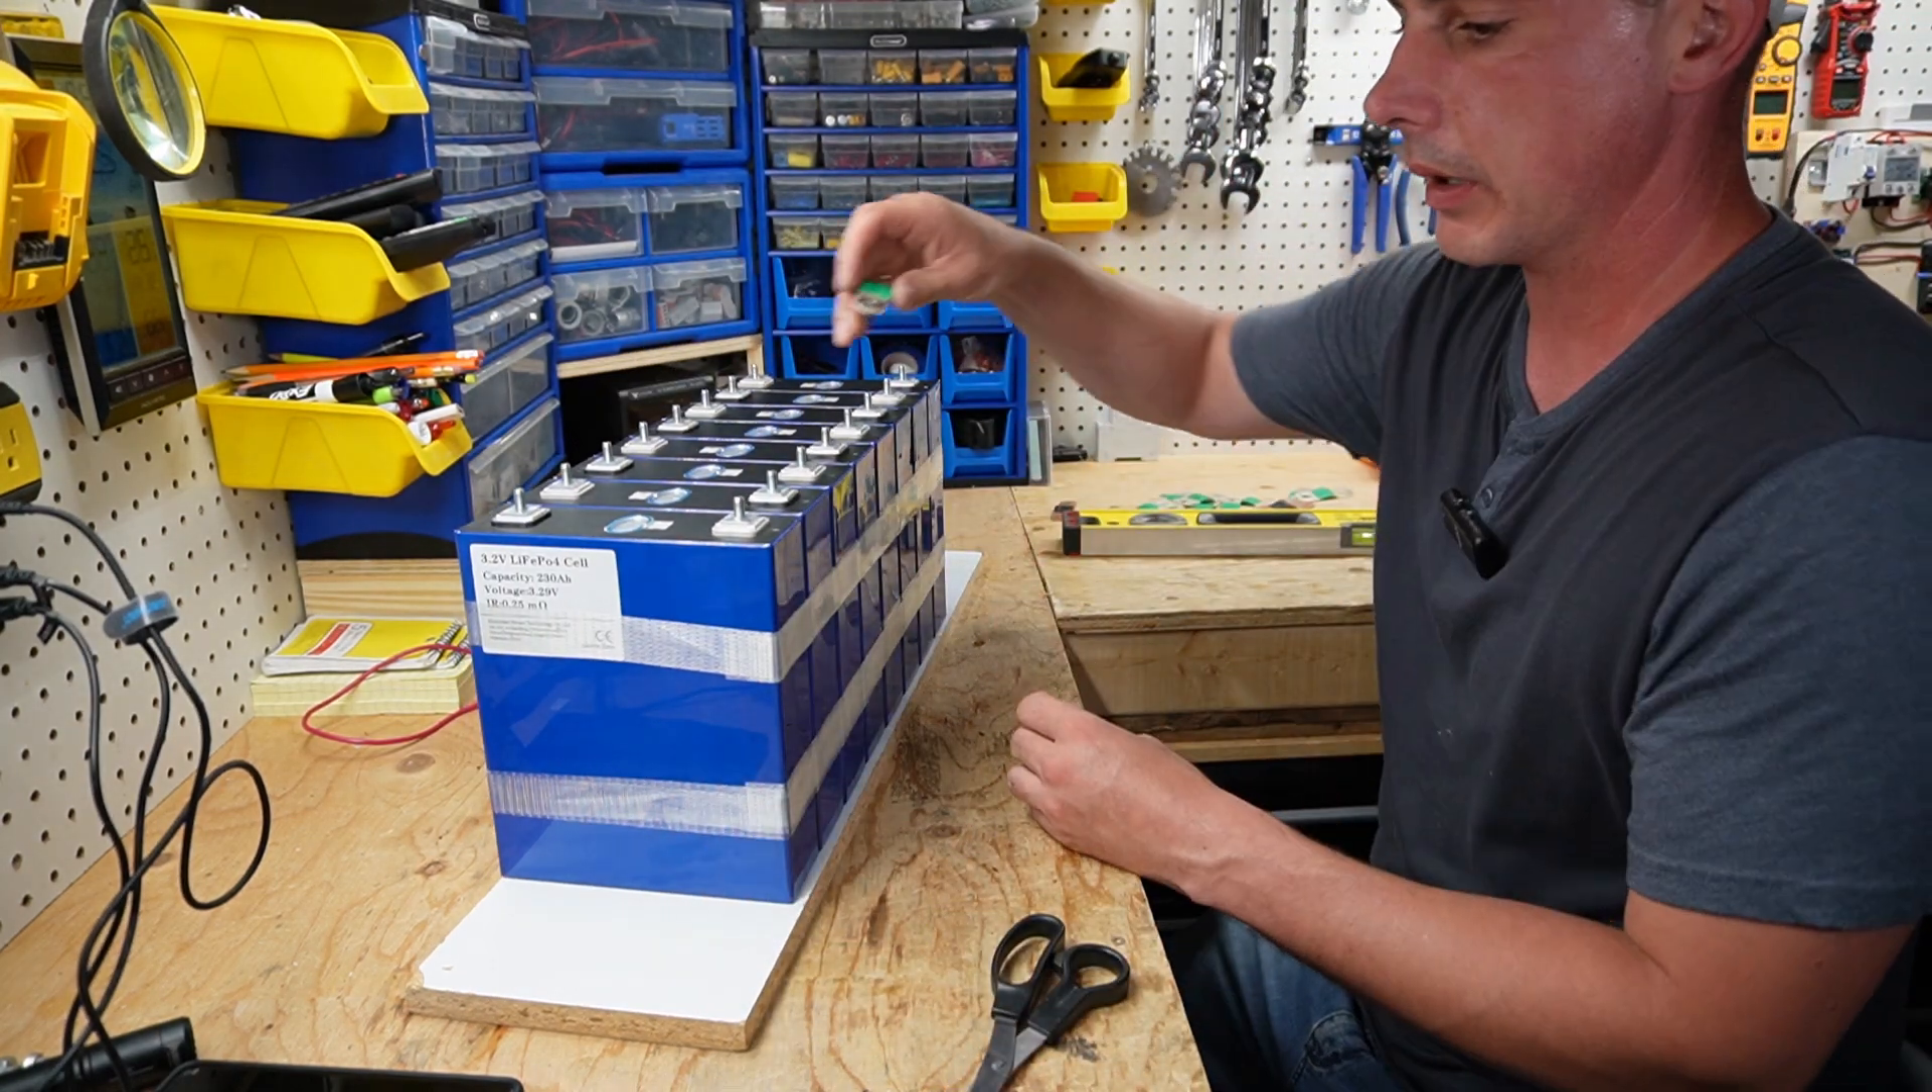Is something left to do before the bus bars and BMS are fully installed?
Yes.